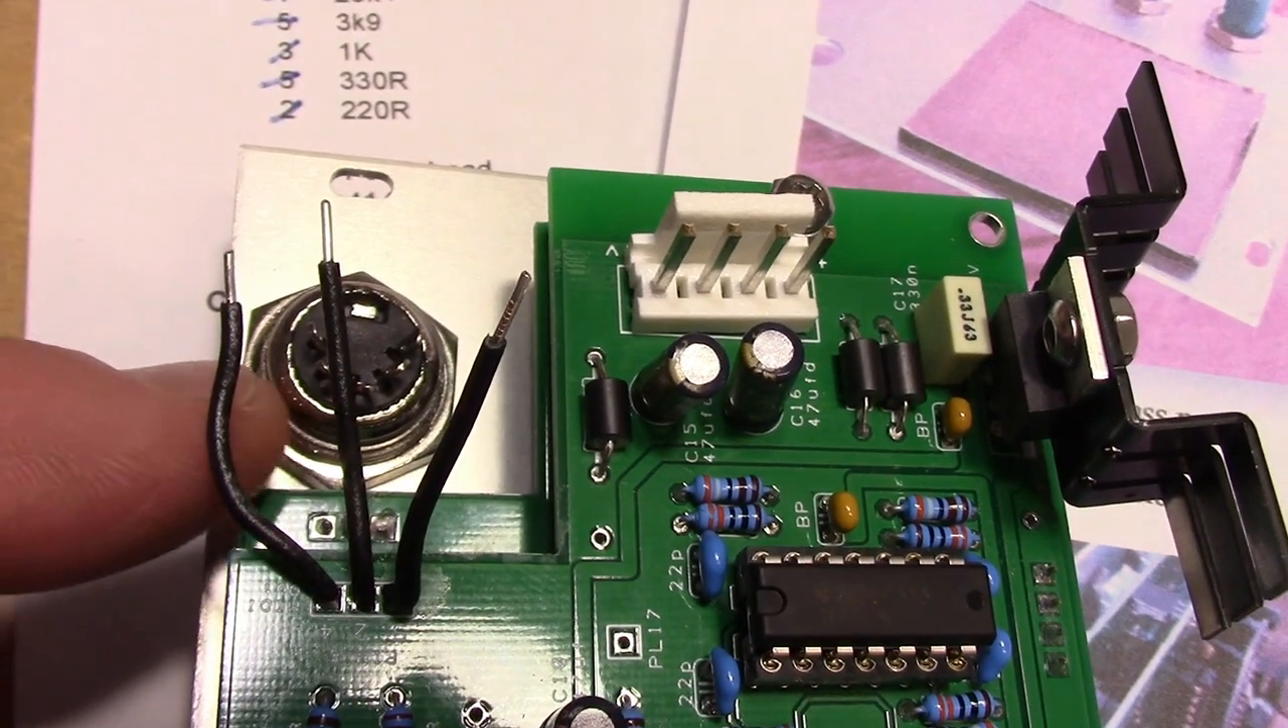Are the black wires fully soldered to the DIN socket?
No.